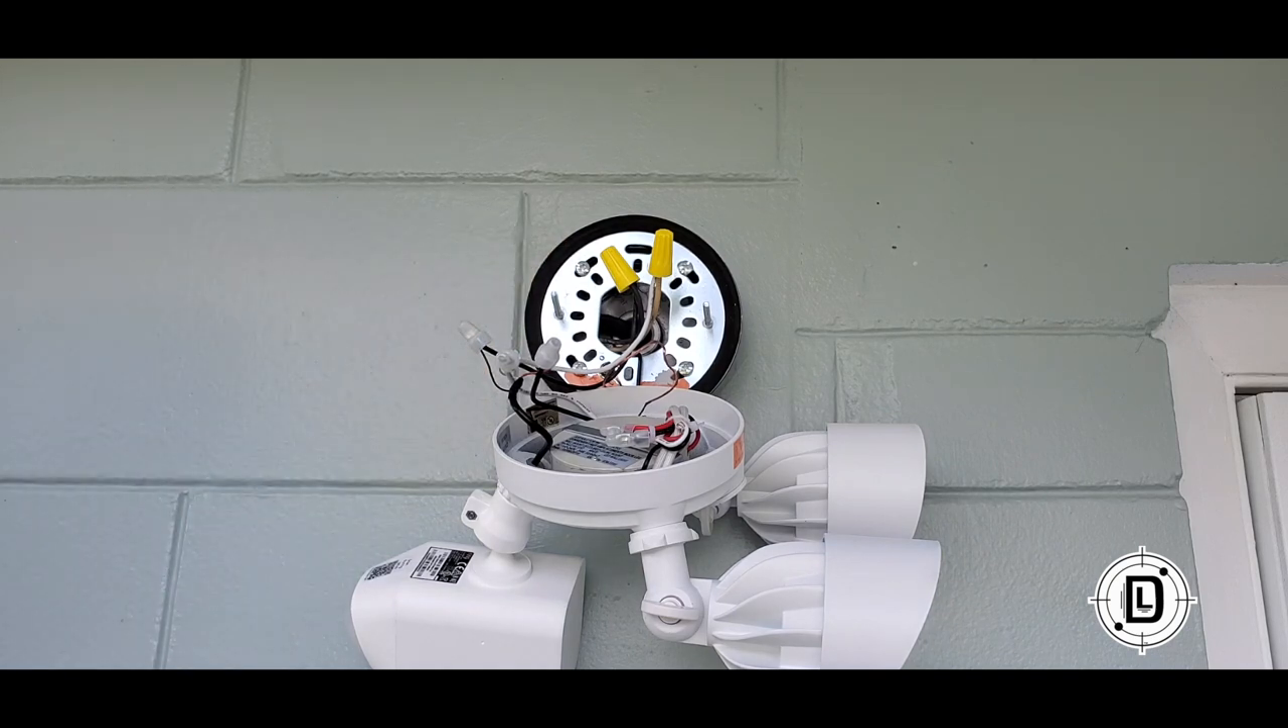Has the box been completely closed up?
No.